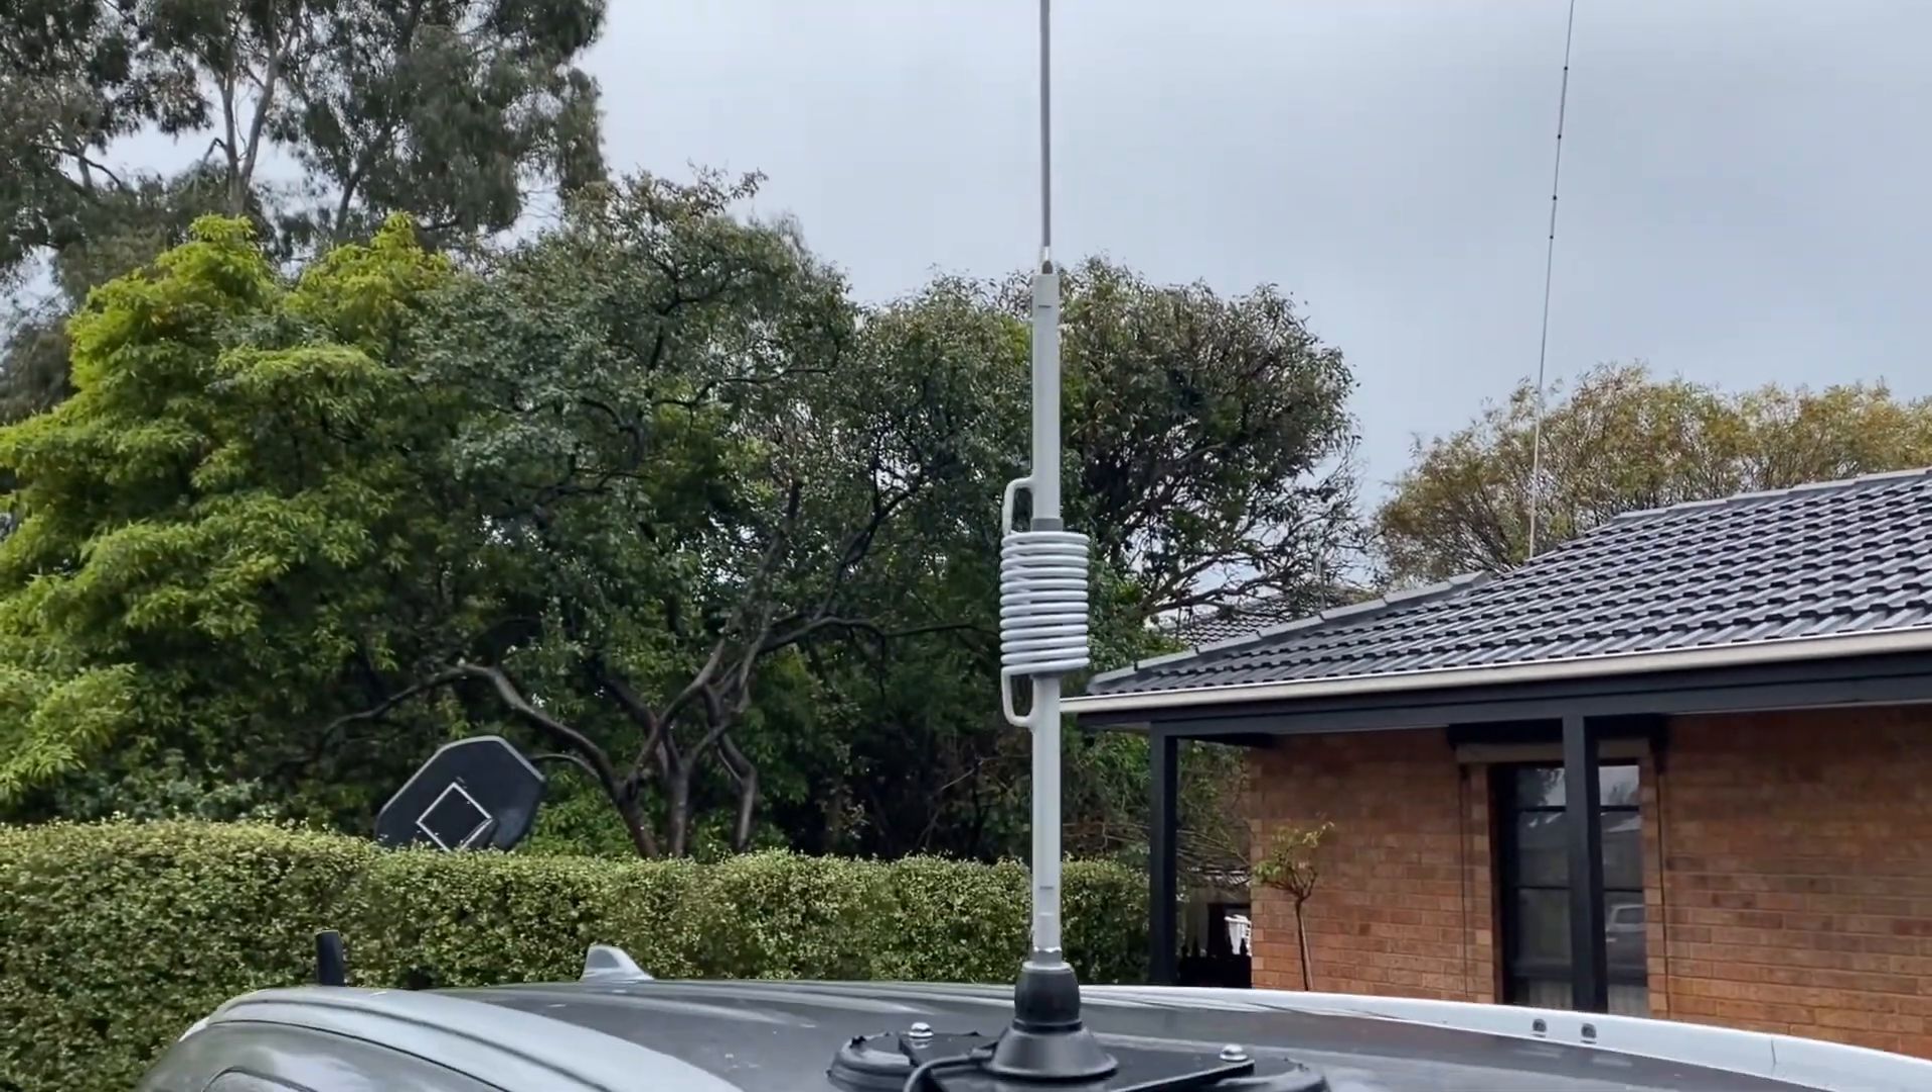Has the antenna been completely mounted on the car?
Yes.